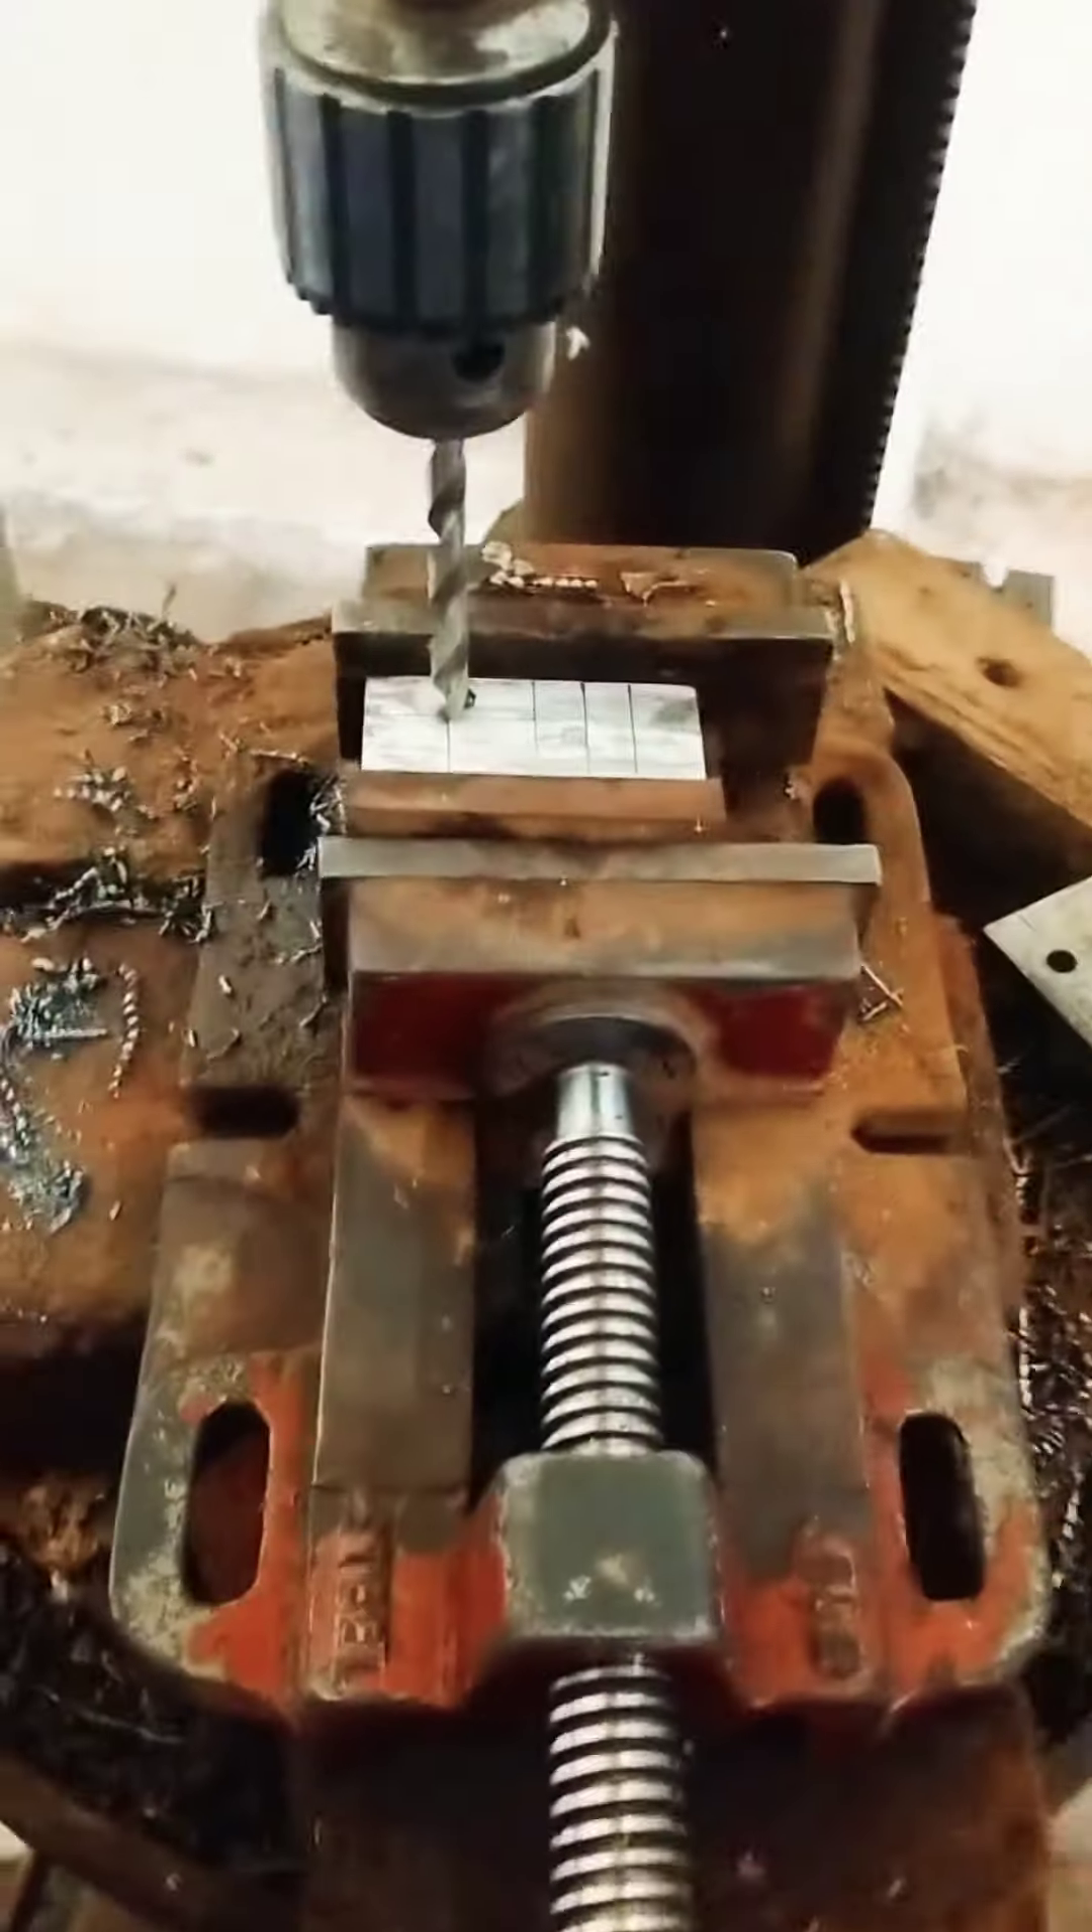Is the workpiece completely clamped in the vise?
Yes.